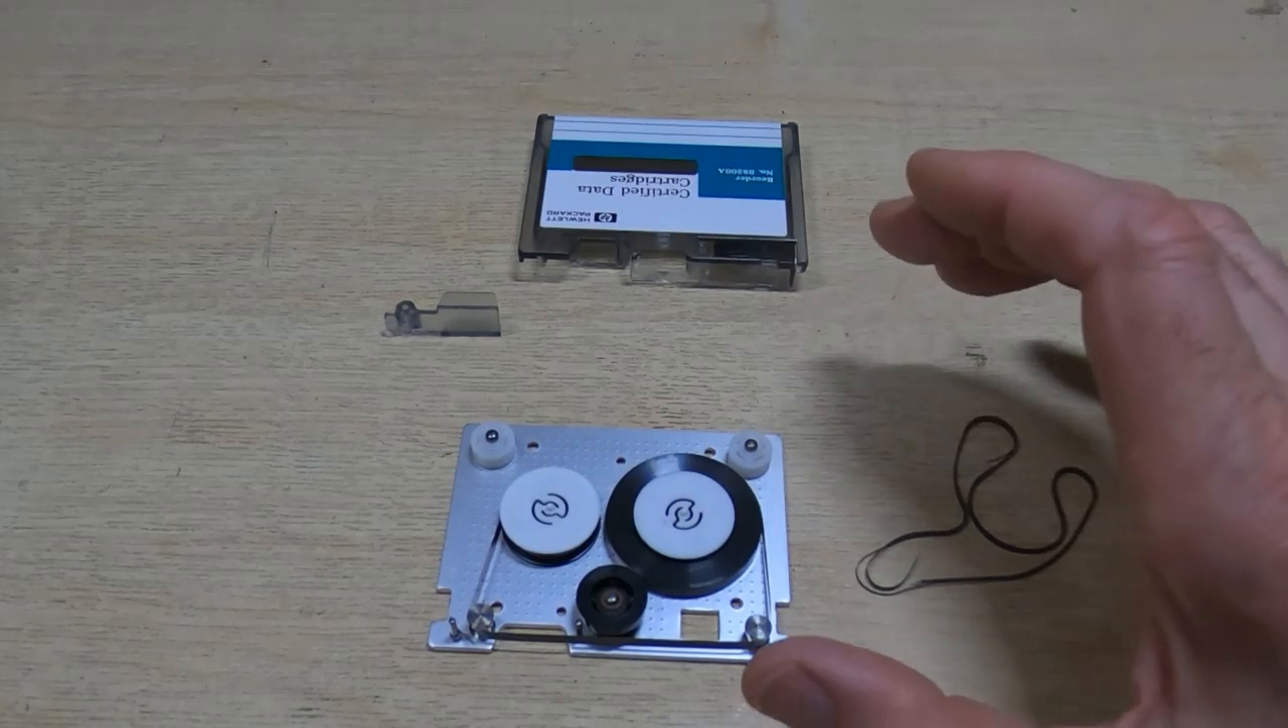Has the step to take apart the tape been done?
Yes.